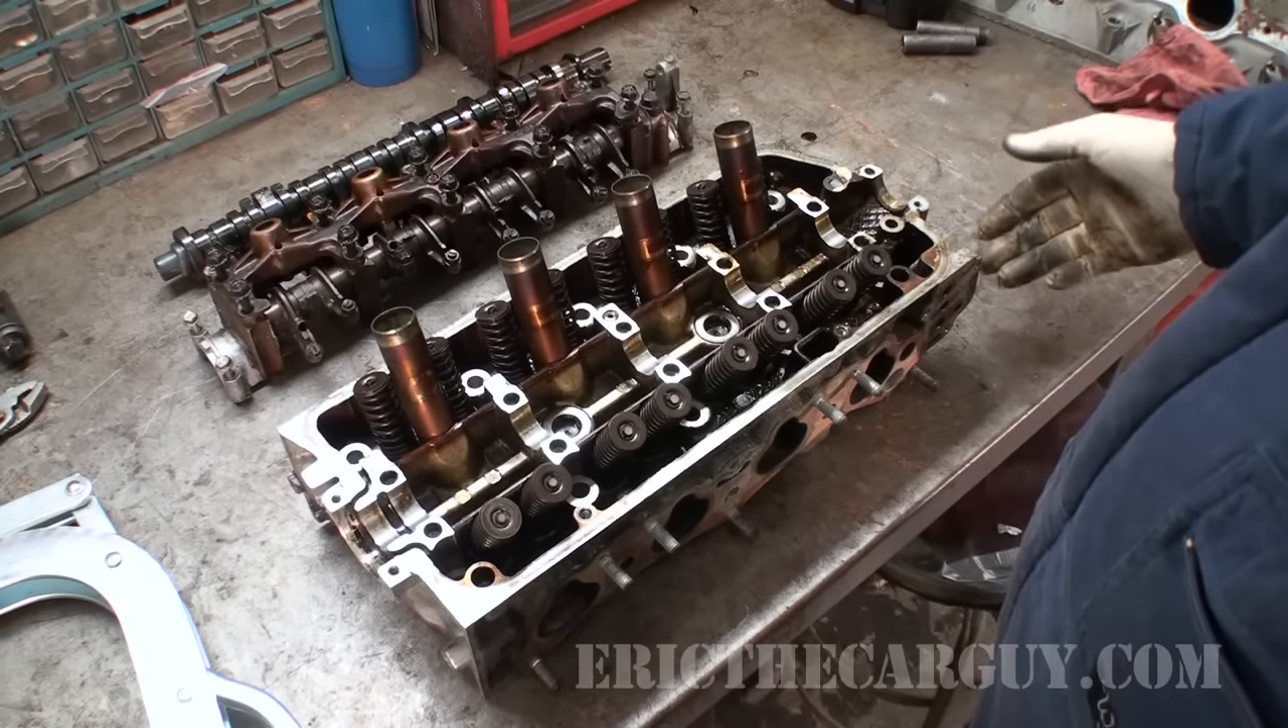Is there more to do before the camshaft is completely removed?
No.